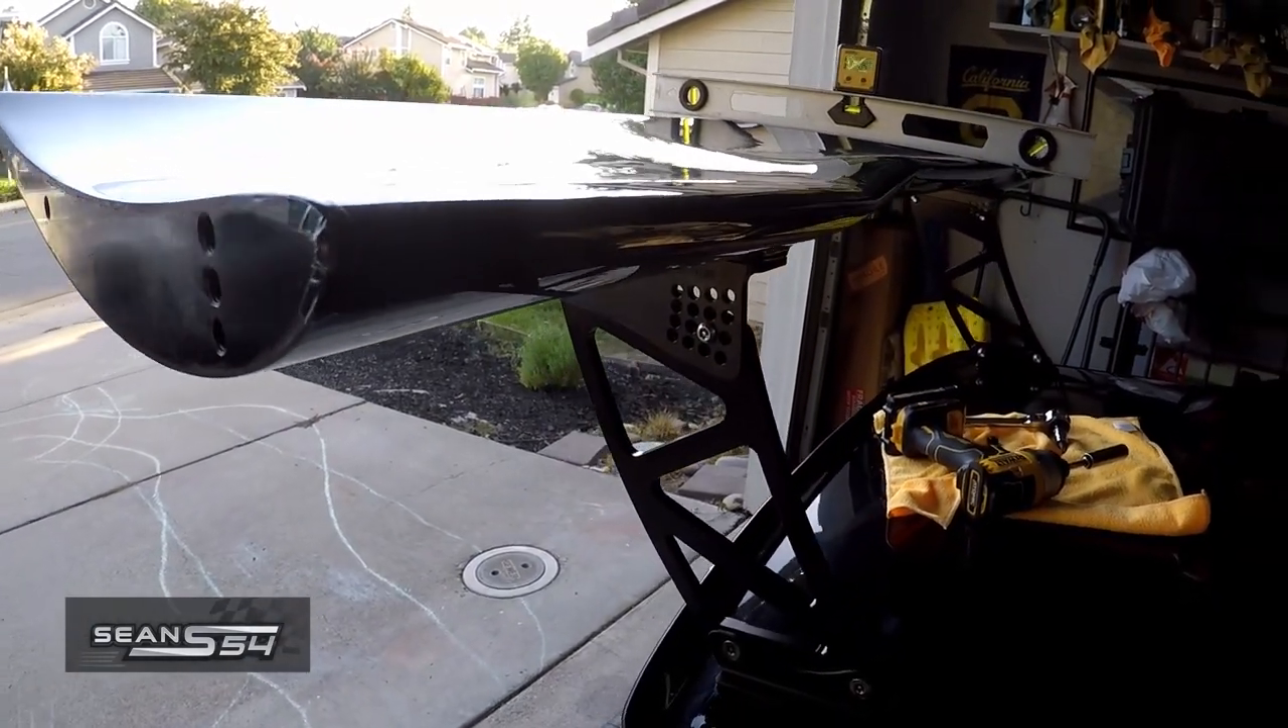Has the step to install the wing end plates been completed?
No.